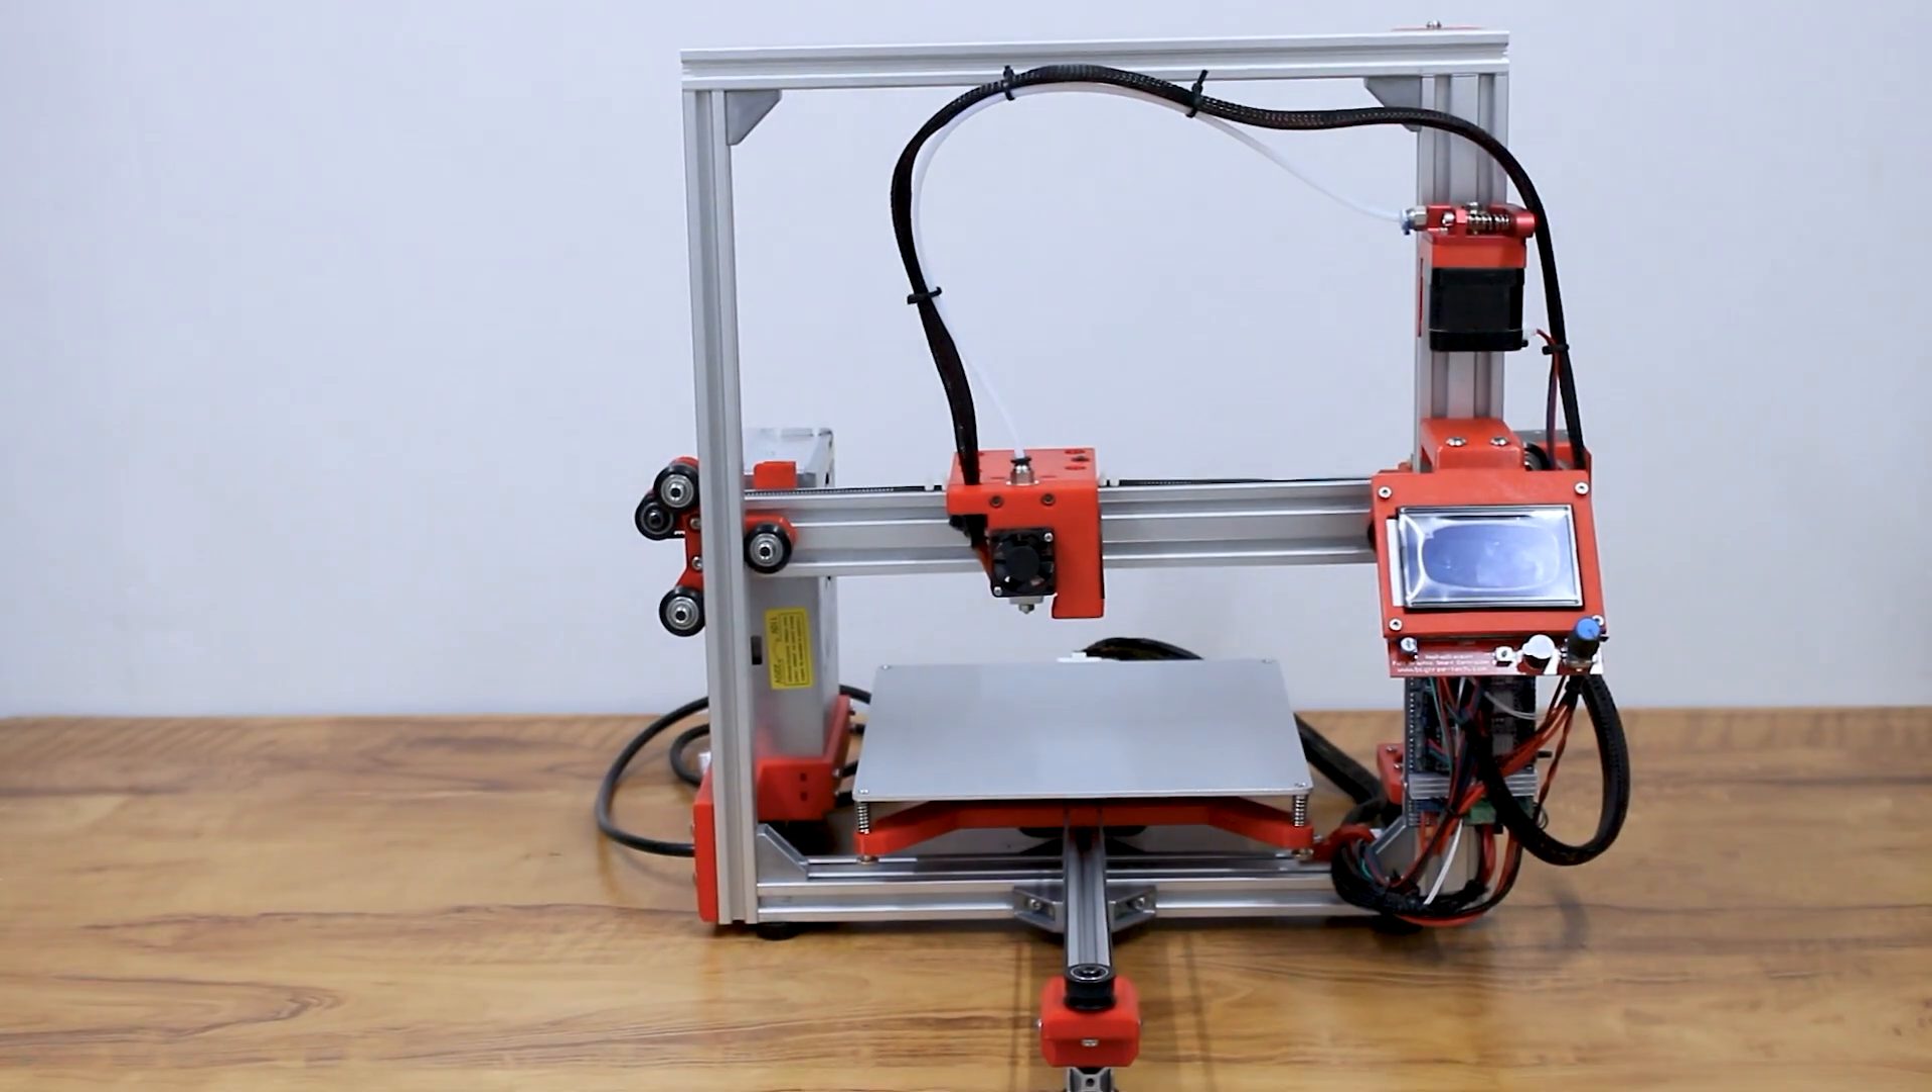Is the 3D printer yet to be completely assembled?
No.